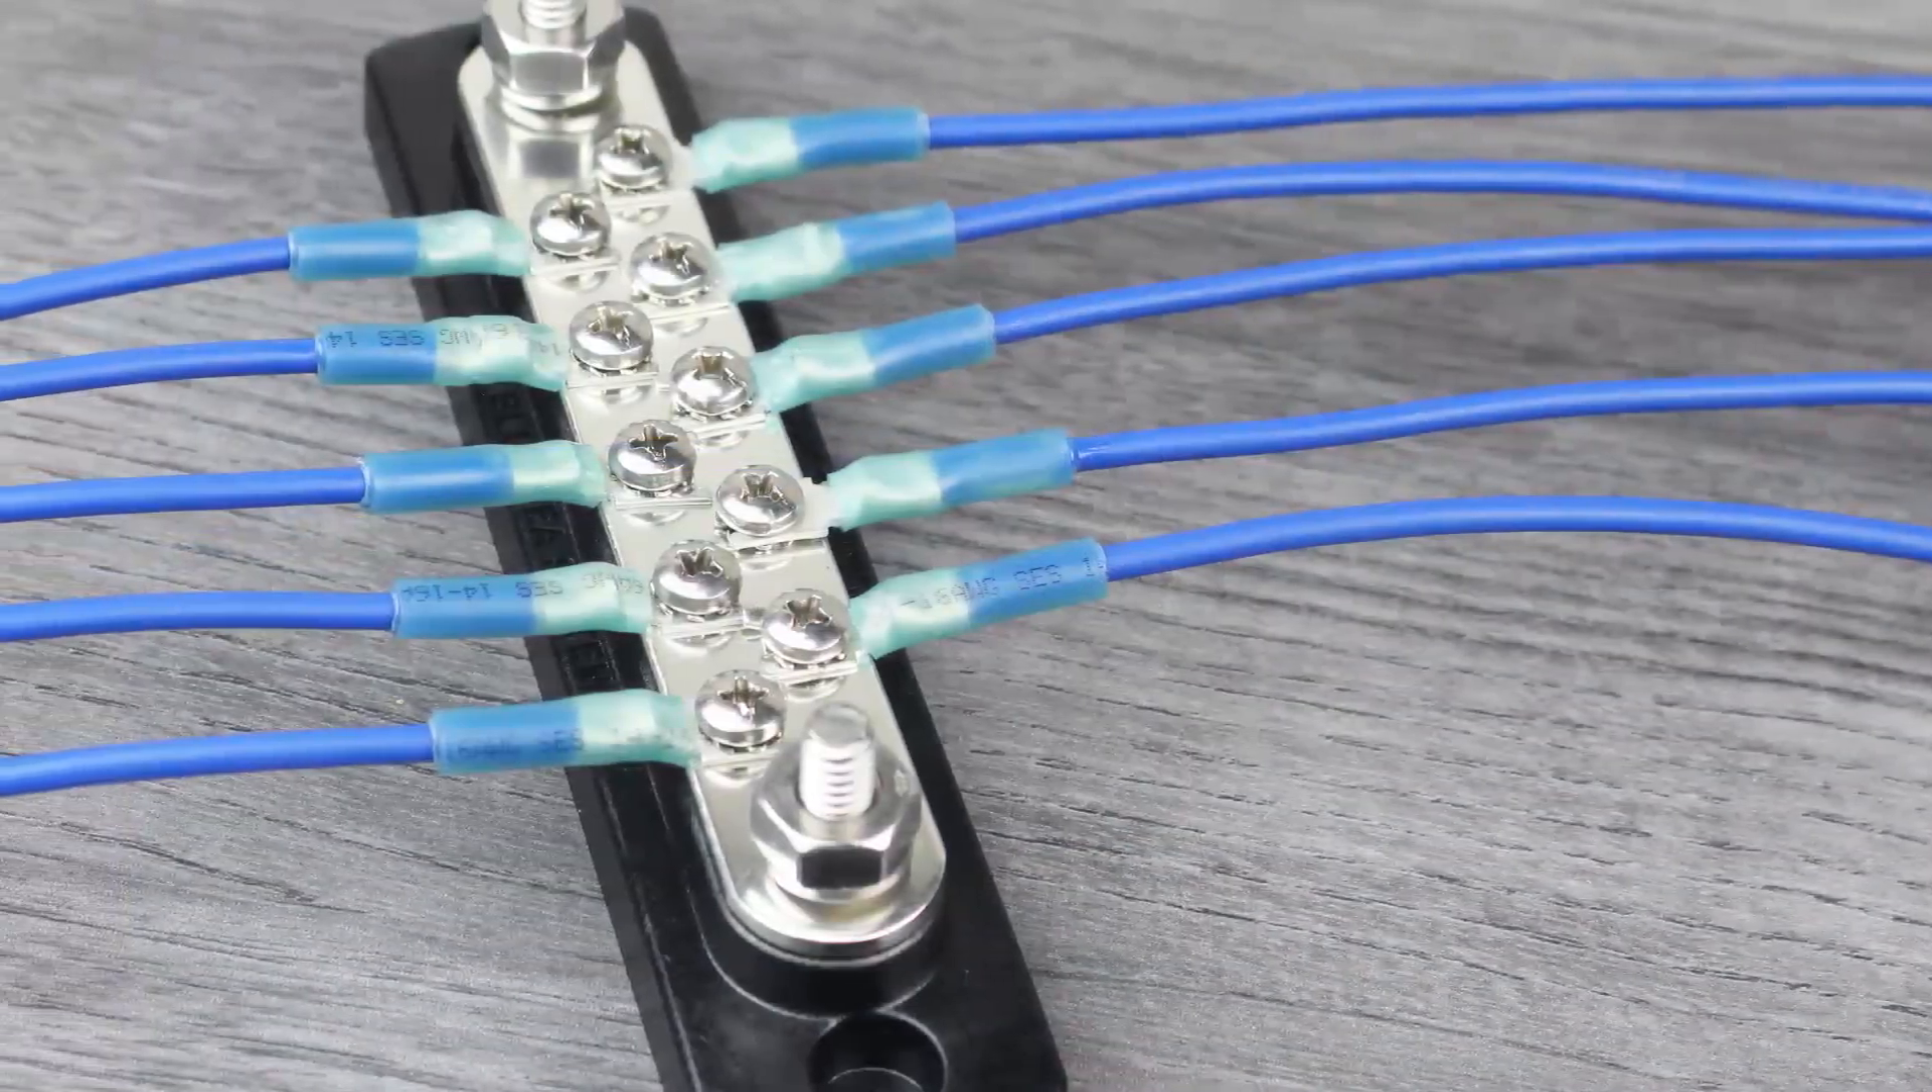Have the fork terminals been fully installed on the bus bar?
Yes.